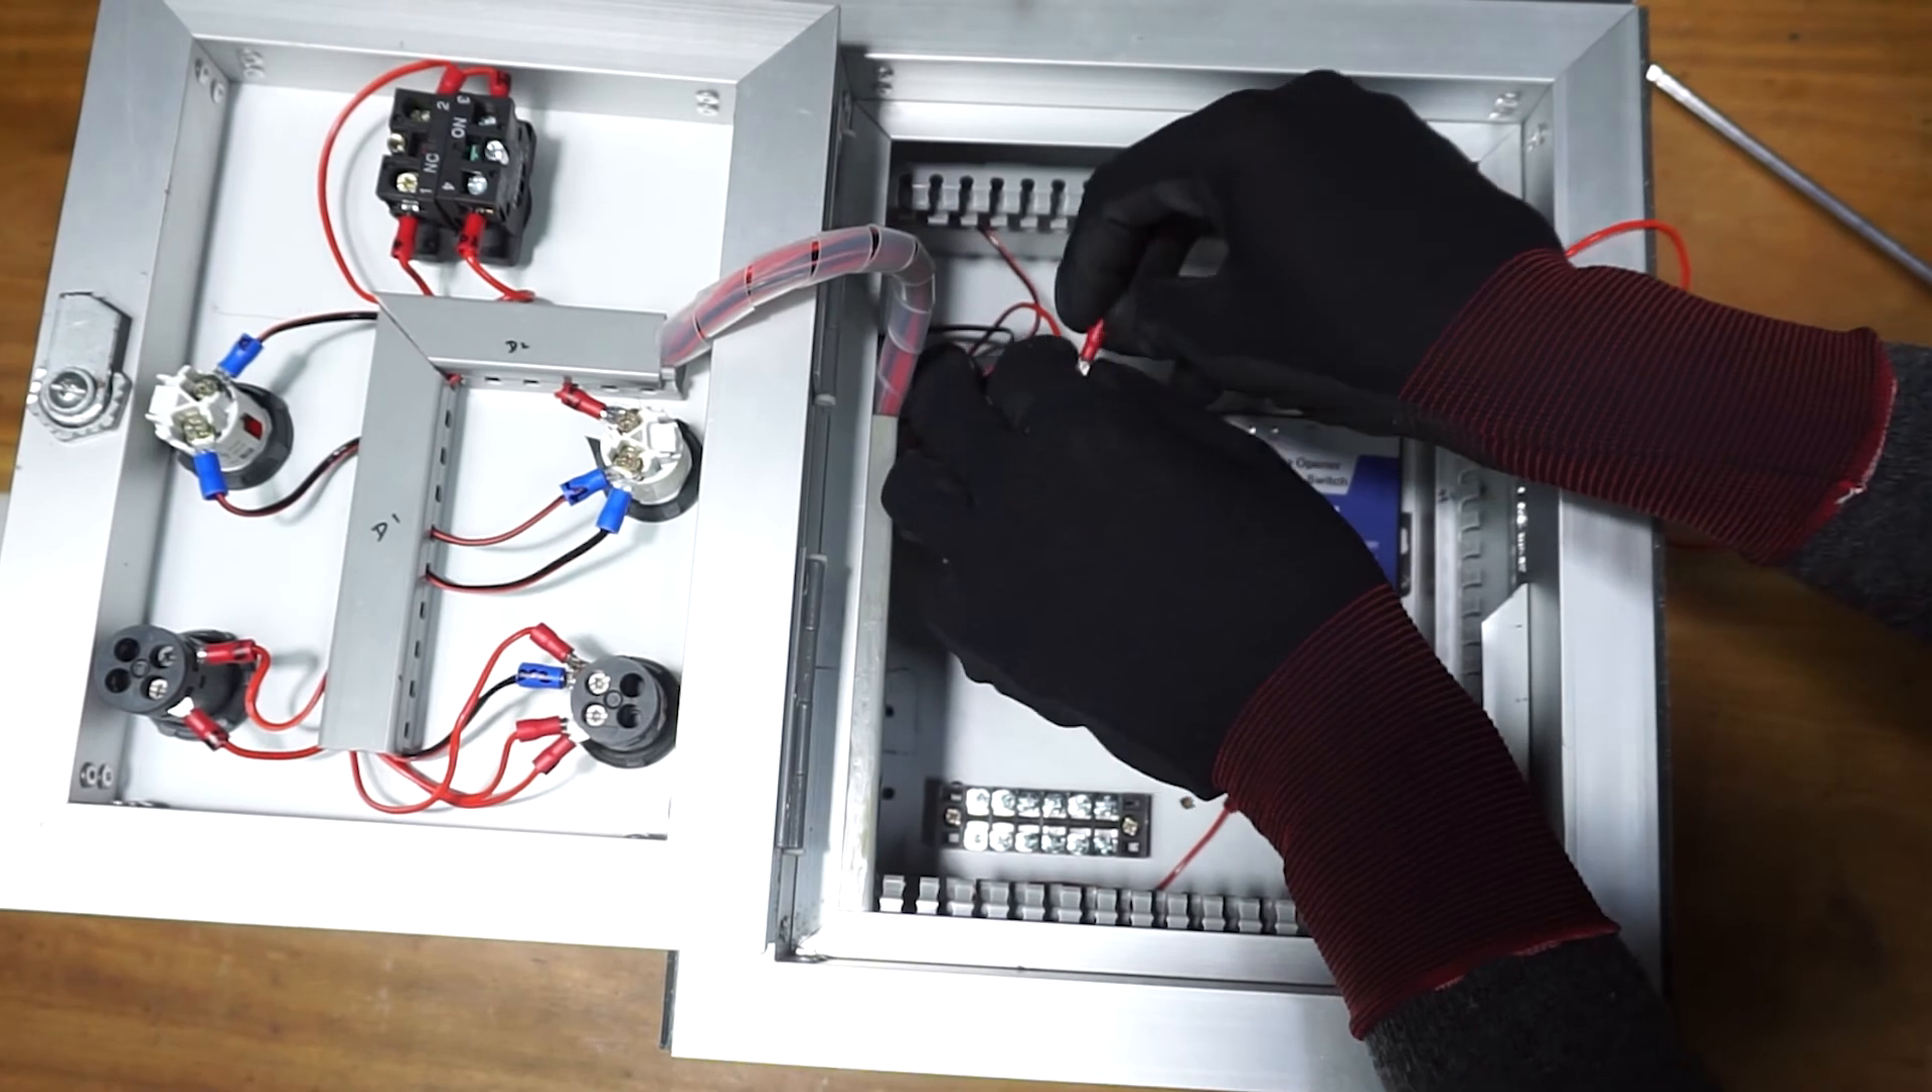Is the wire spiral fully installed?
Yes.